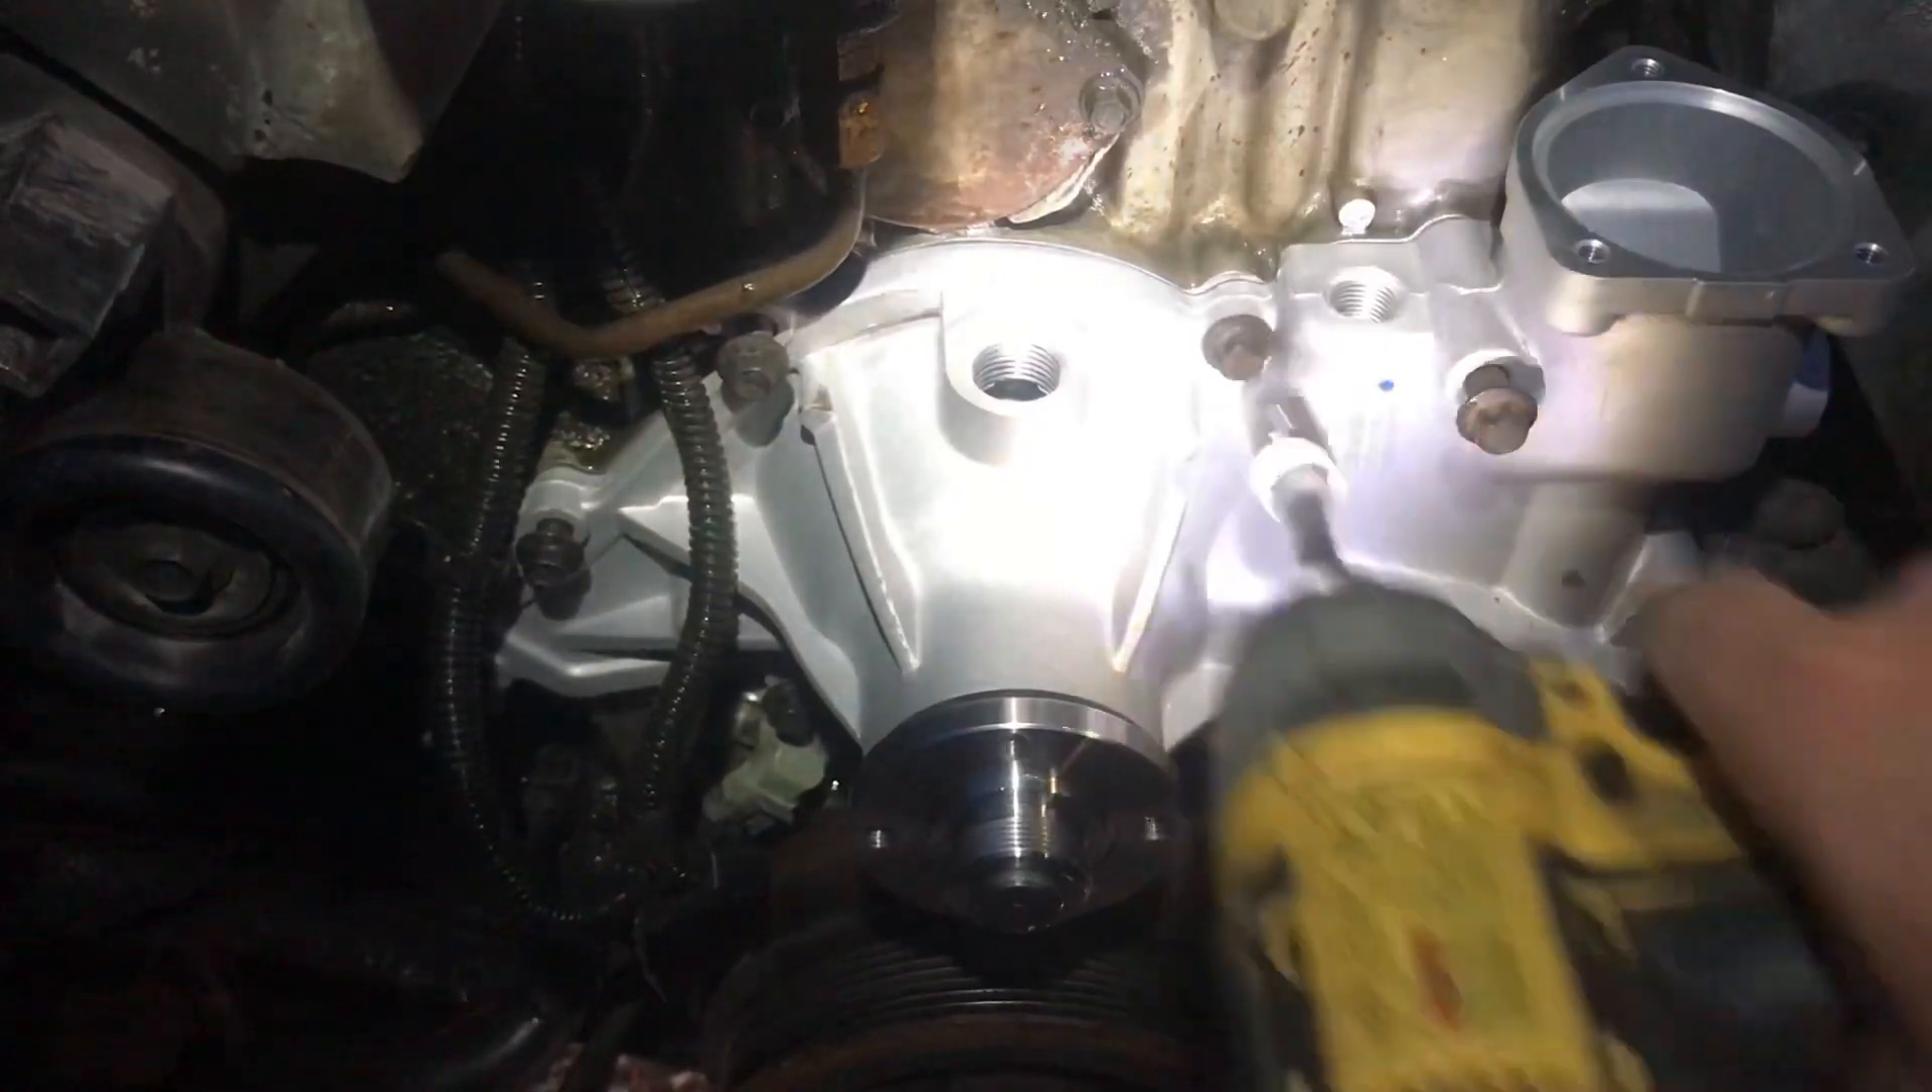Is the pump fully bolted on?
No.